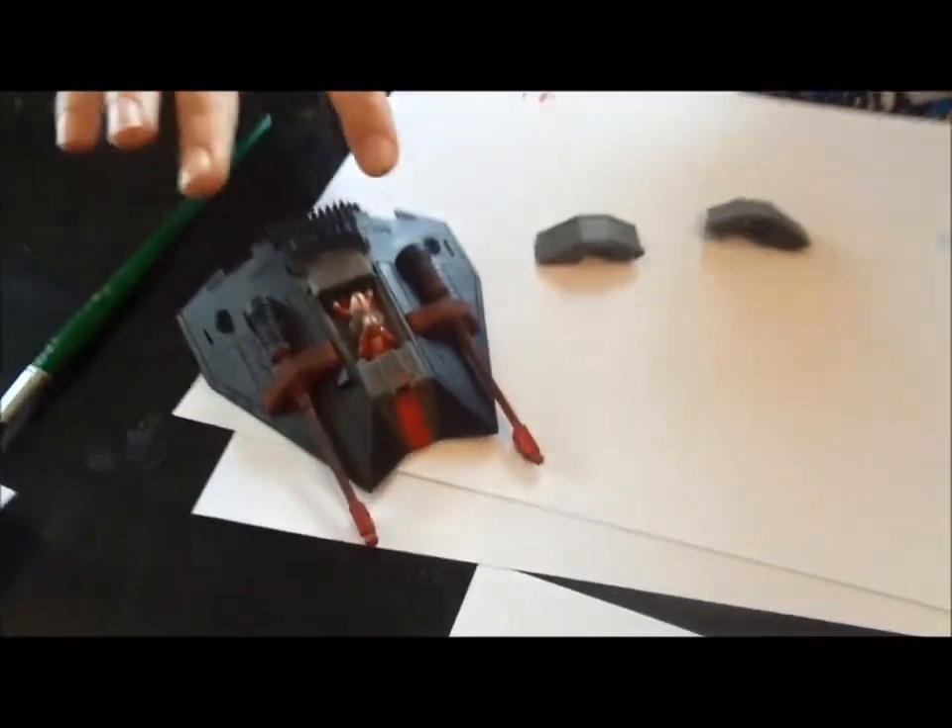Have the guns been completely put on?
Yes.